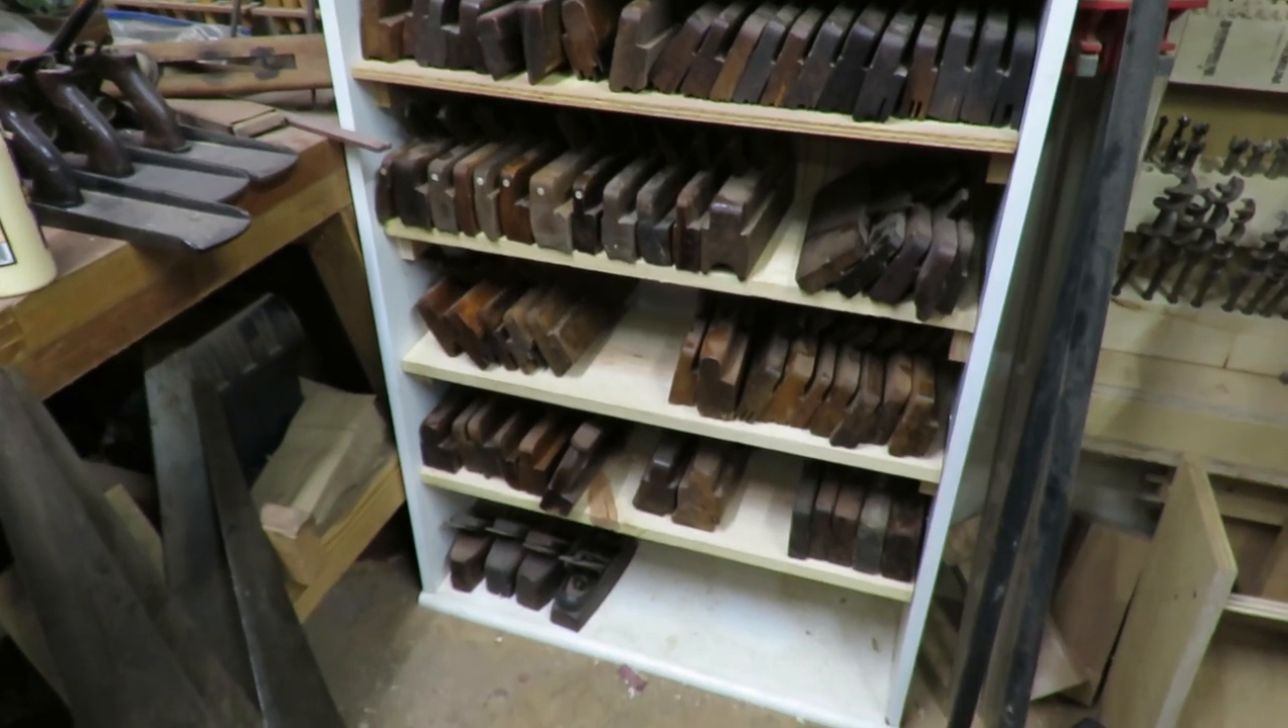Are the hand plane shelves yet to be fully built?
No.